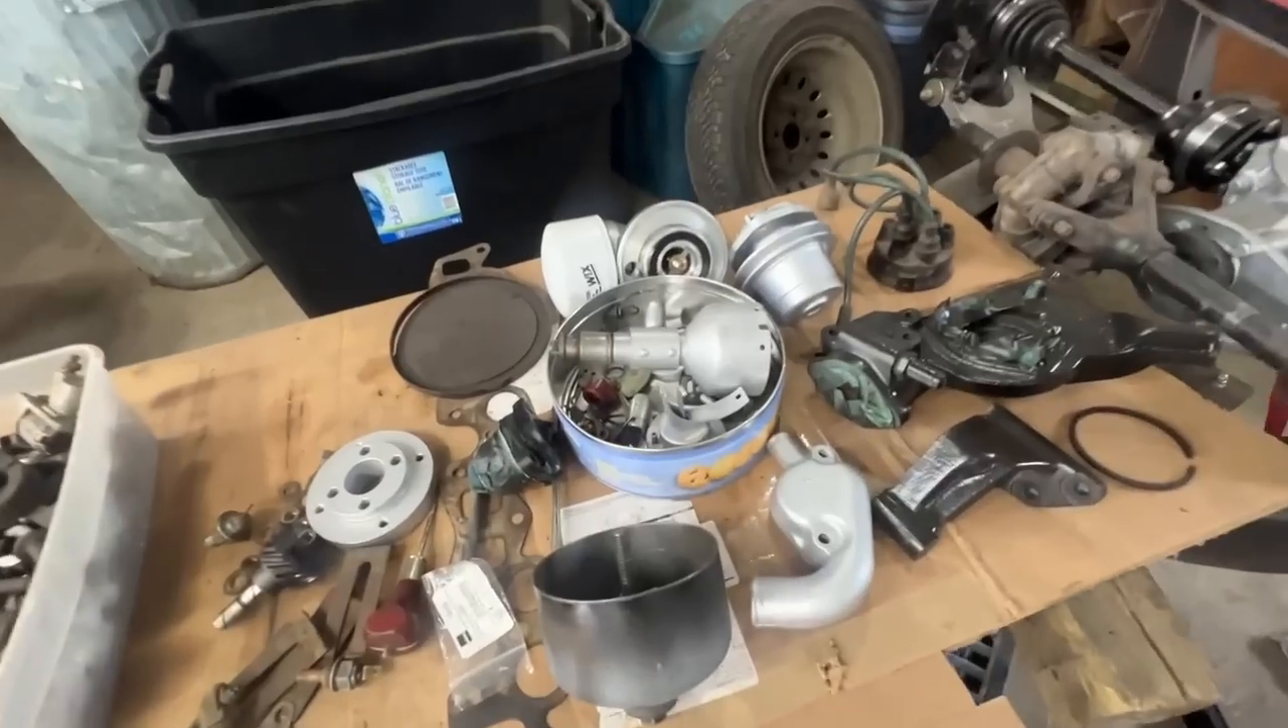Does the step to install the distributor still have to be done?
Yes.